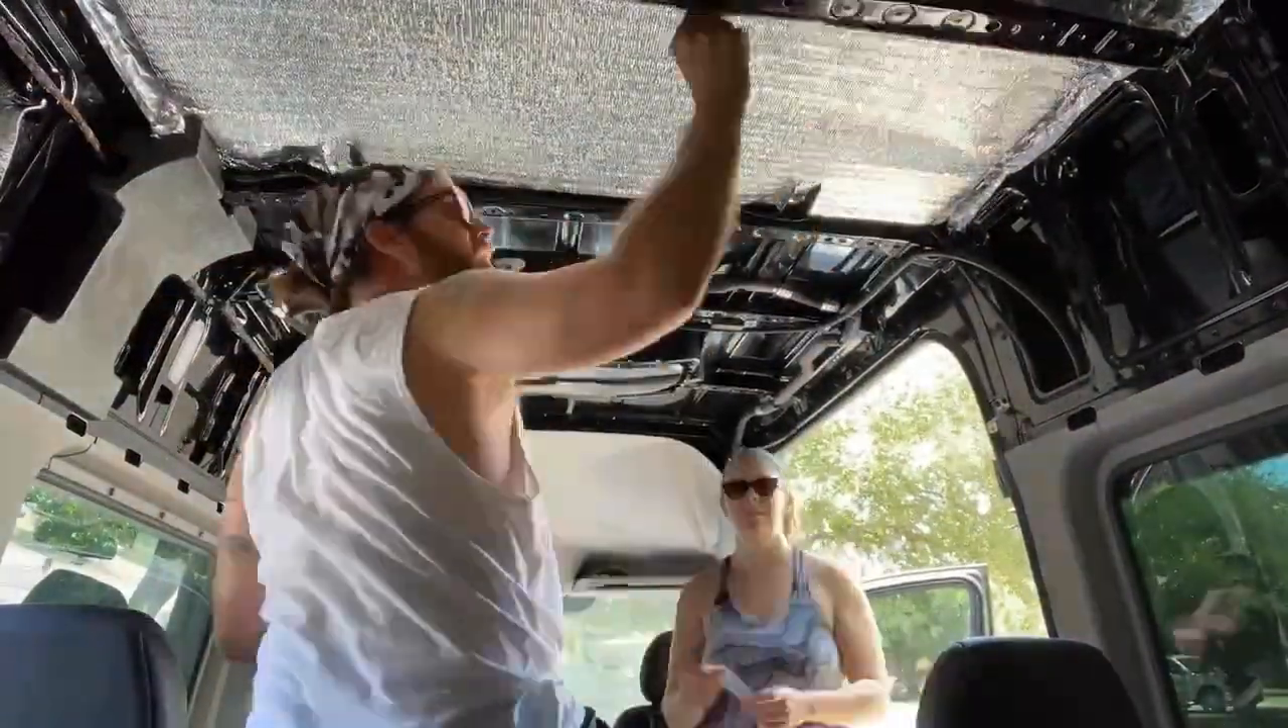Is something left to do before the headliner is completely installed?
Yes.